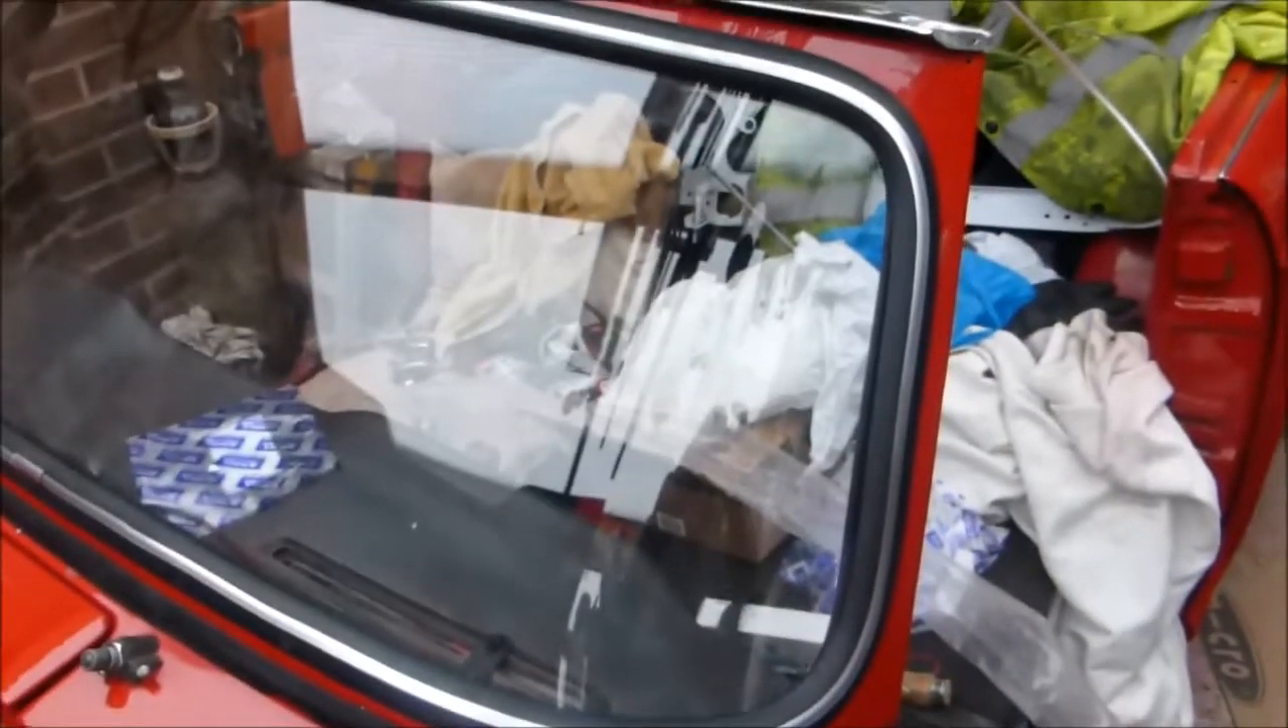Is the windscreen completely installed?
Yes.